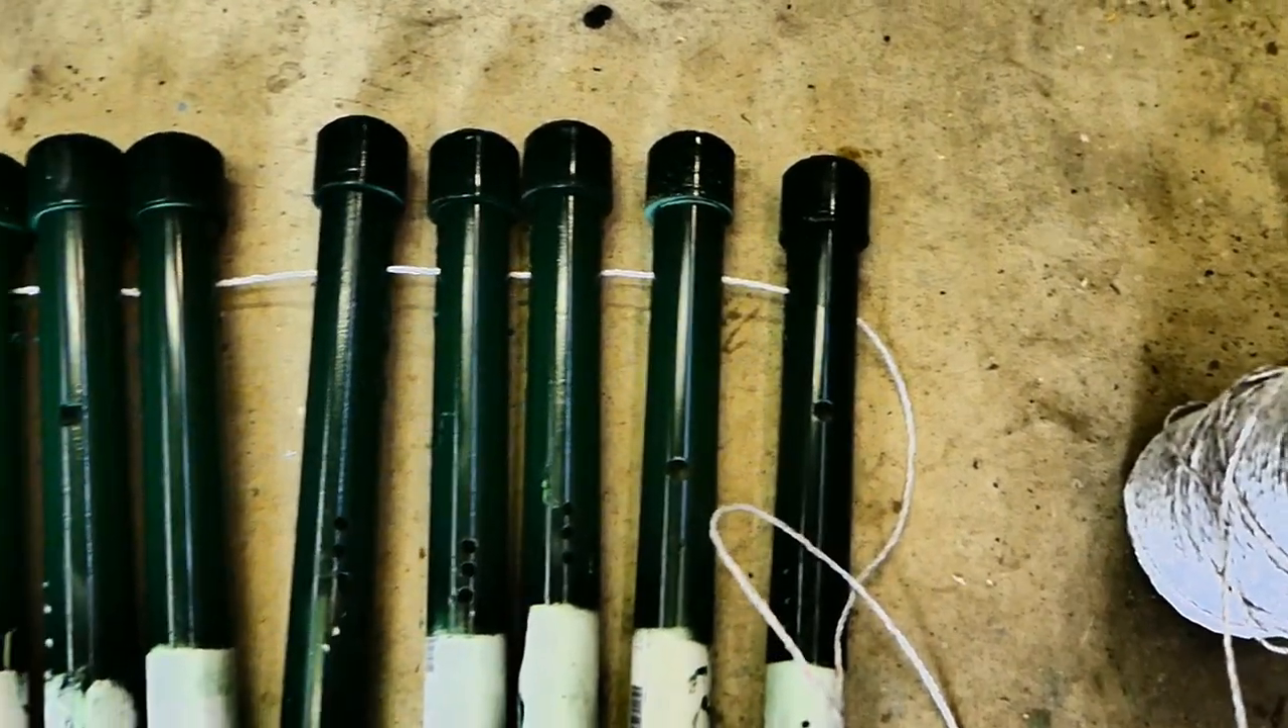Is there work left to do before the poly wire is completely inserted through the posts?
No.